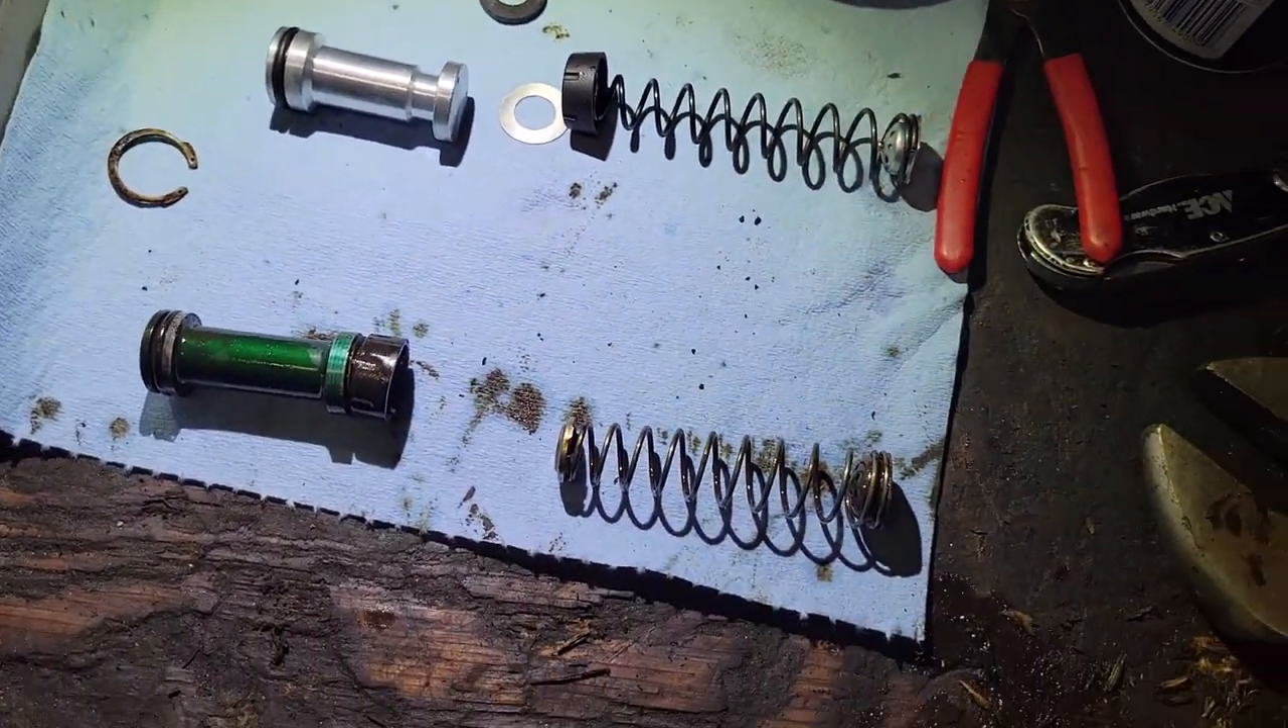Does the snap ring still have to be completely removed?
No.